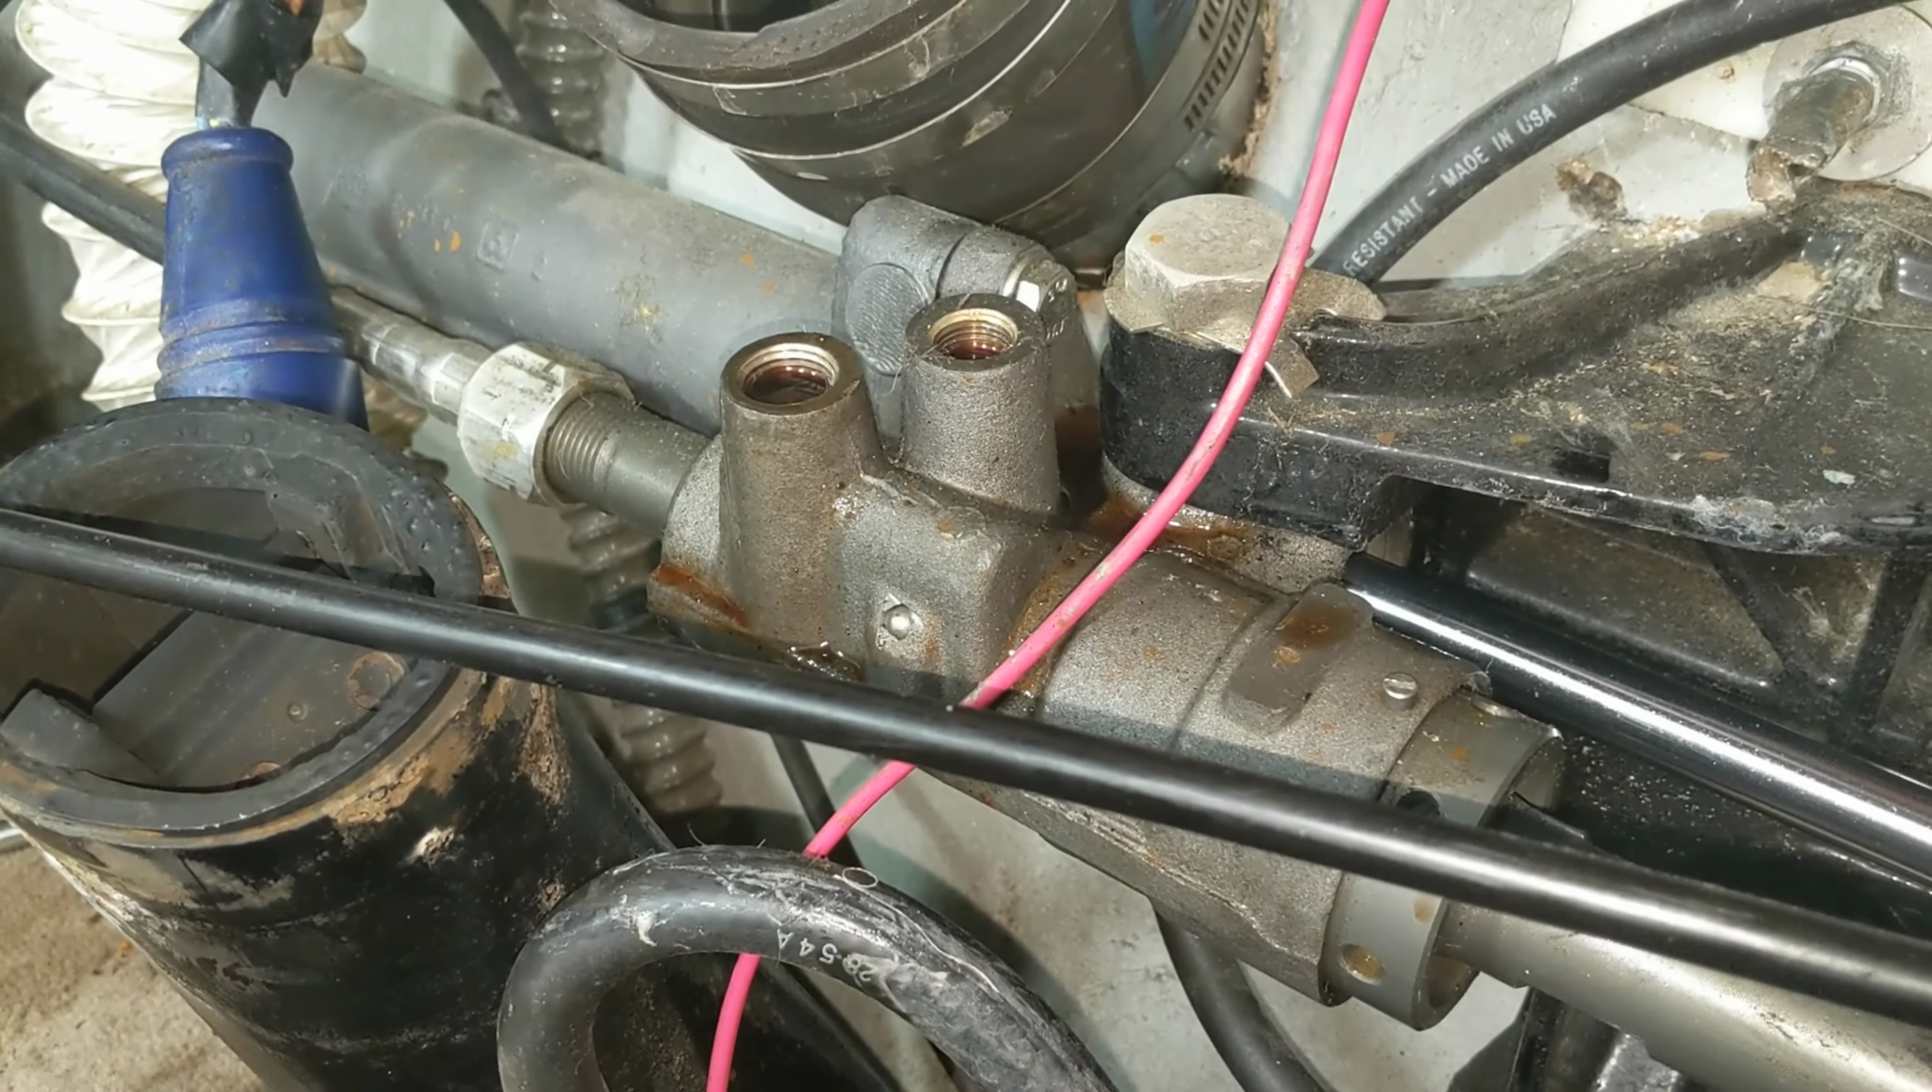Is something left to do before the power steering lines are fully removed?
No.